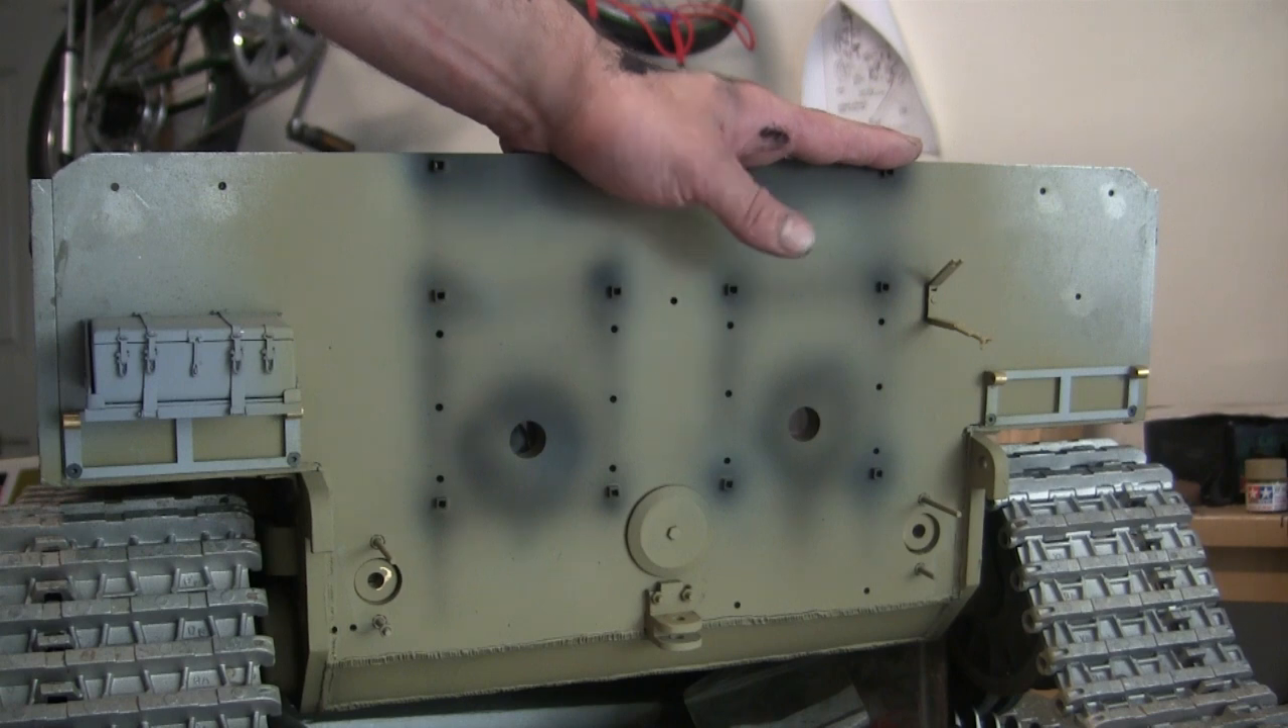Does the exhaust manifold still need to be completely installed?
Yes.